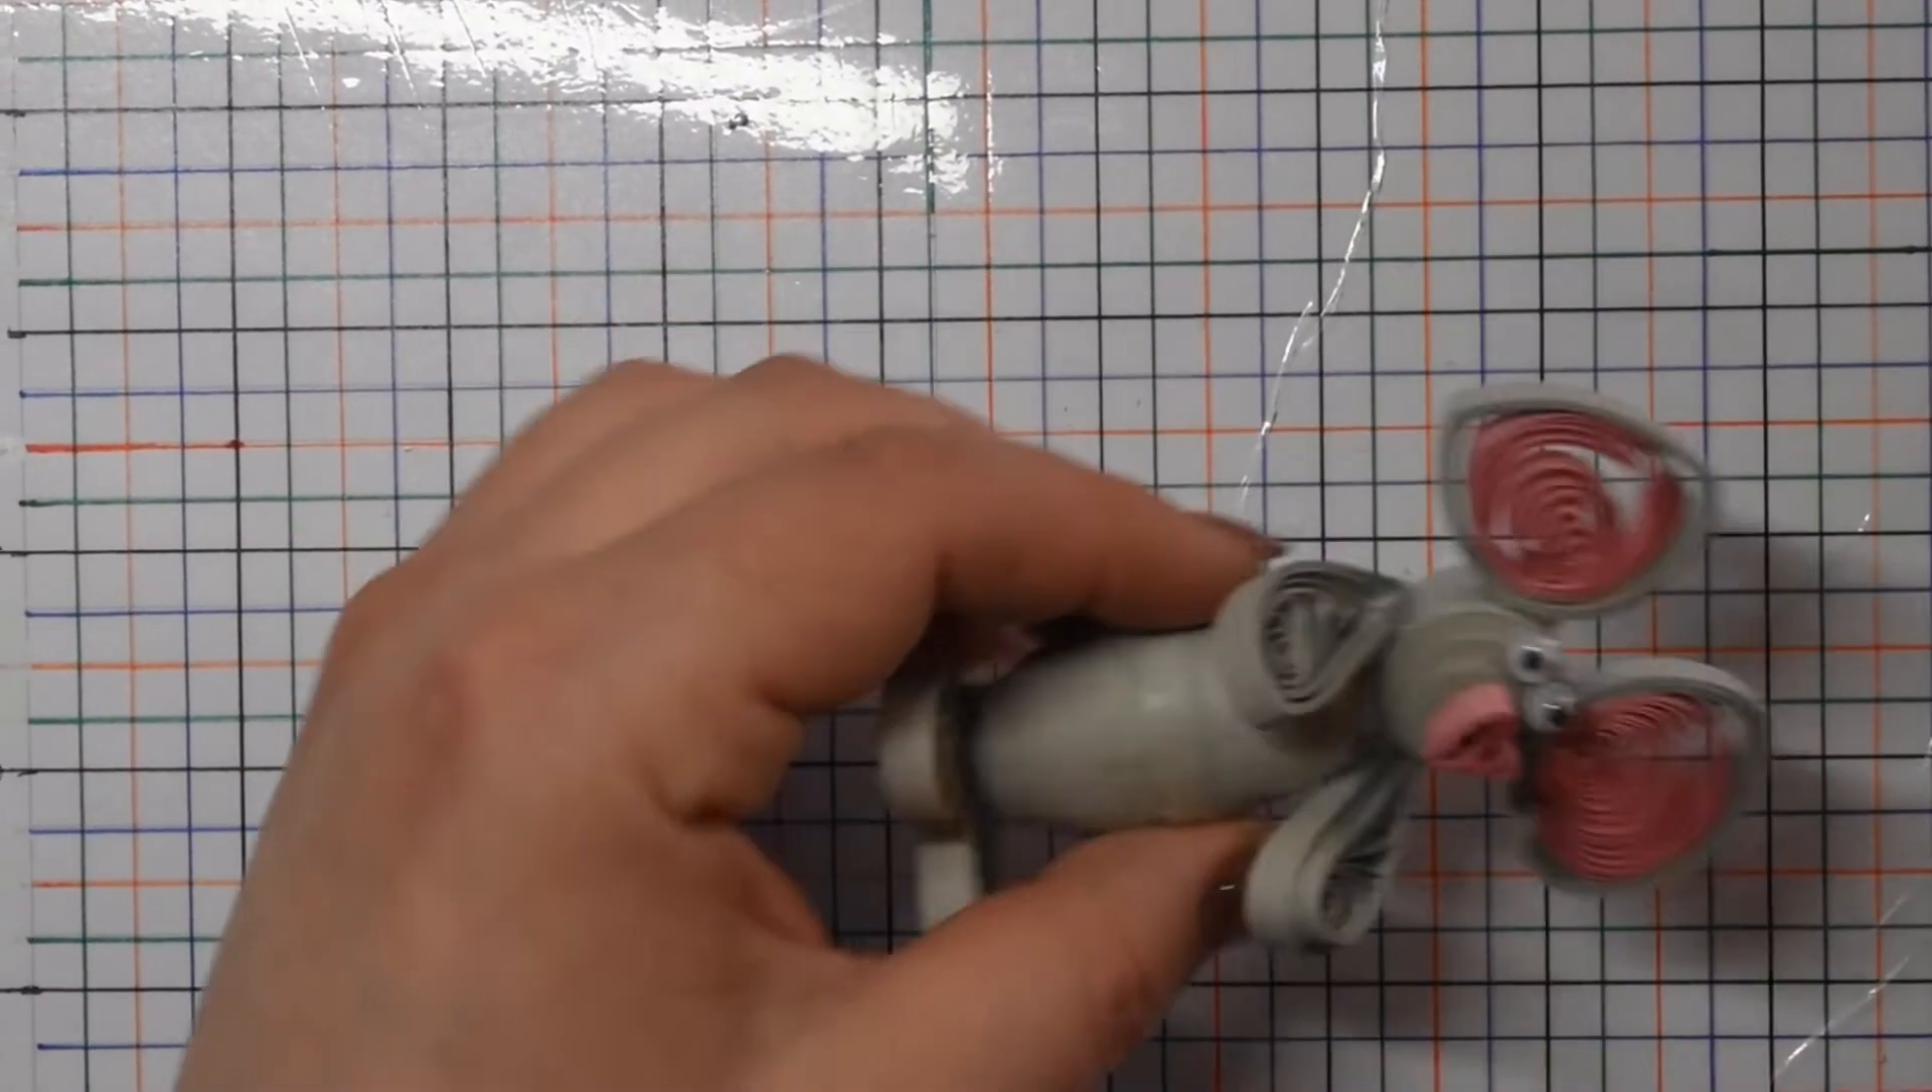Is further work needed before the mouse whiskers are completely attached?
Yes.